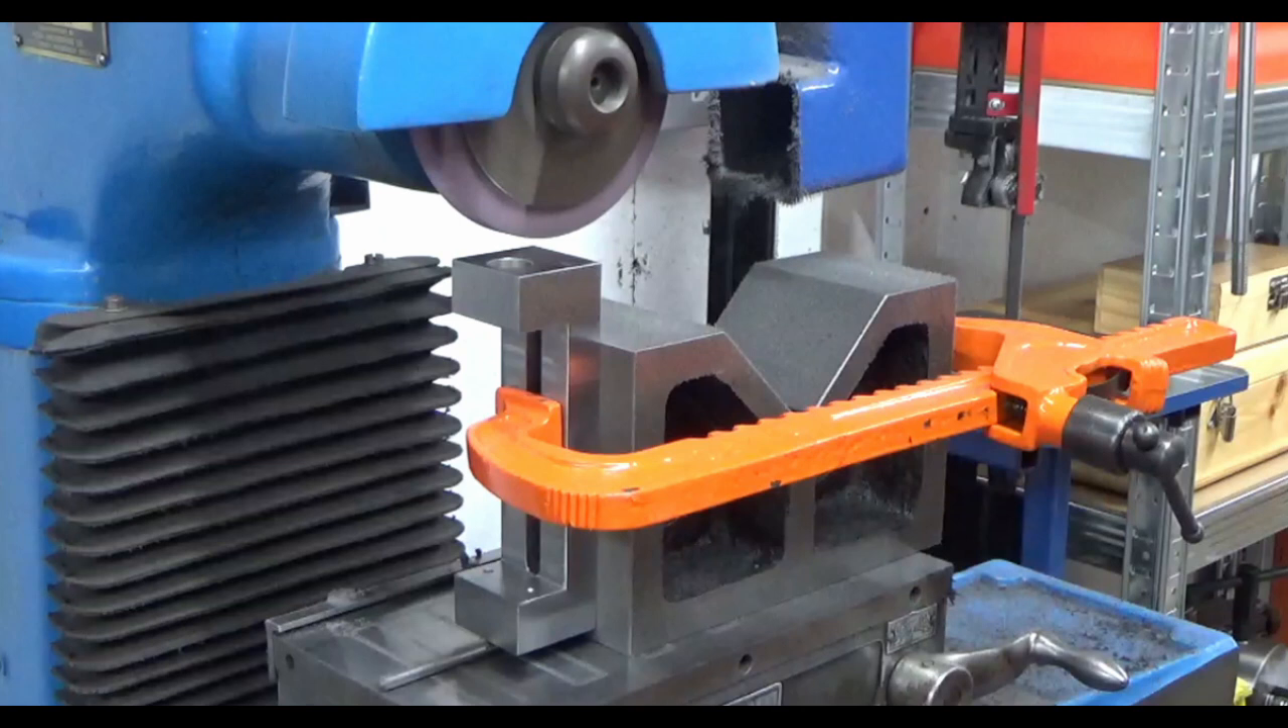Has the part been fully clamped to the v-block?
Yes.